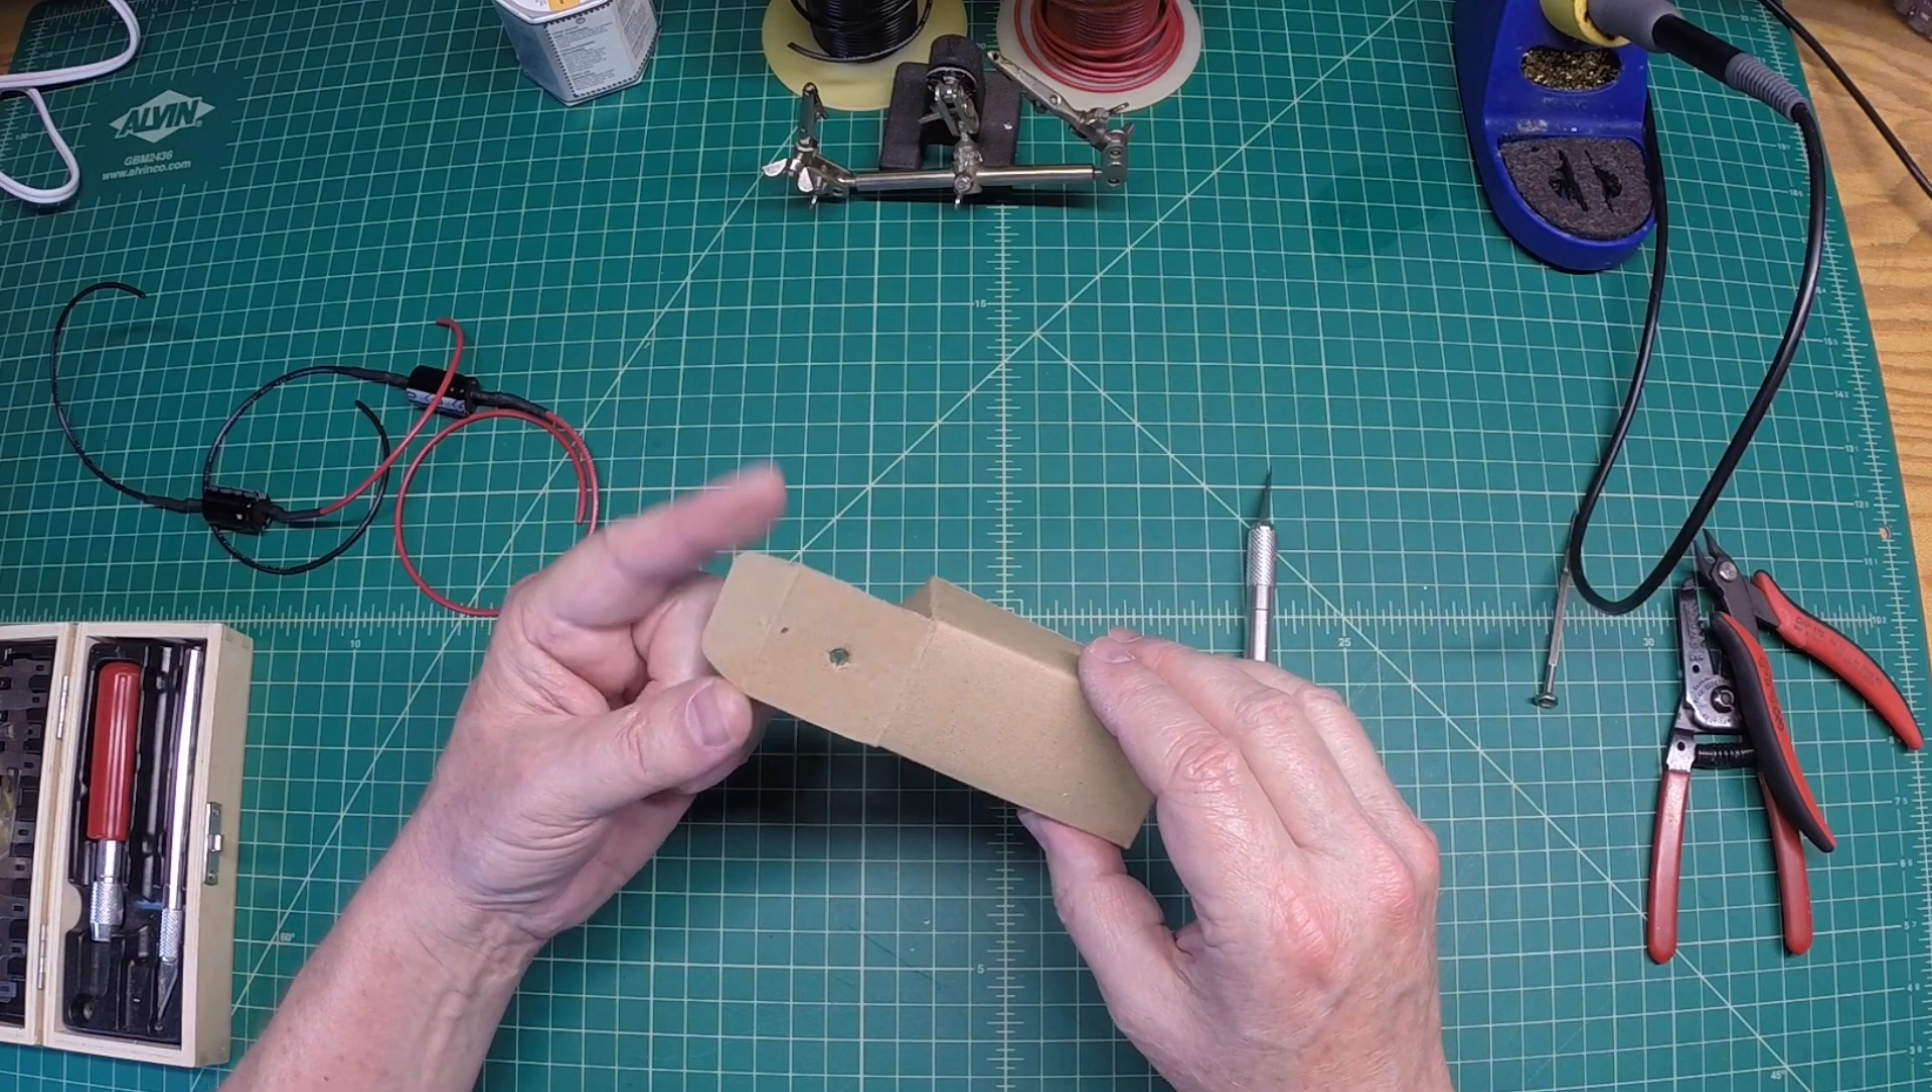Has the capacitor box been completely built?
No.